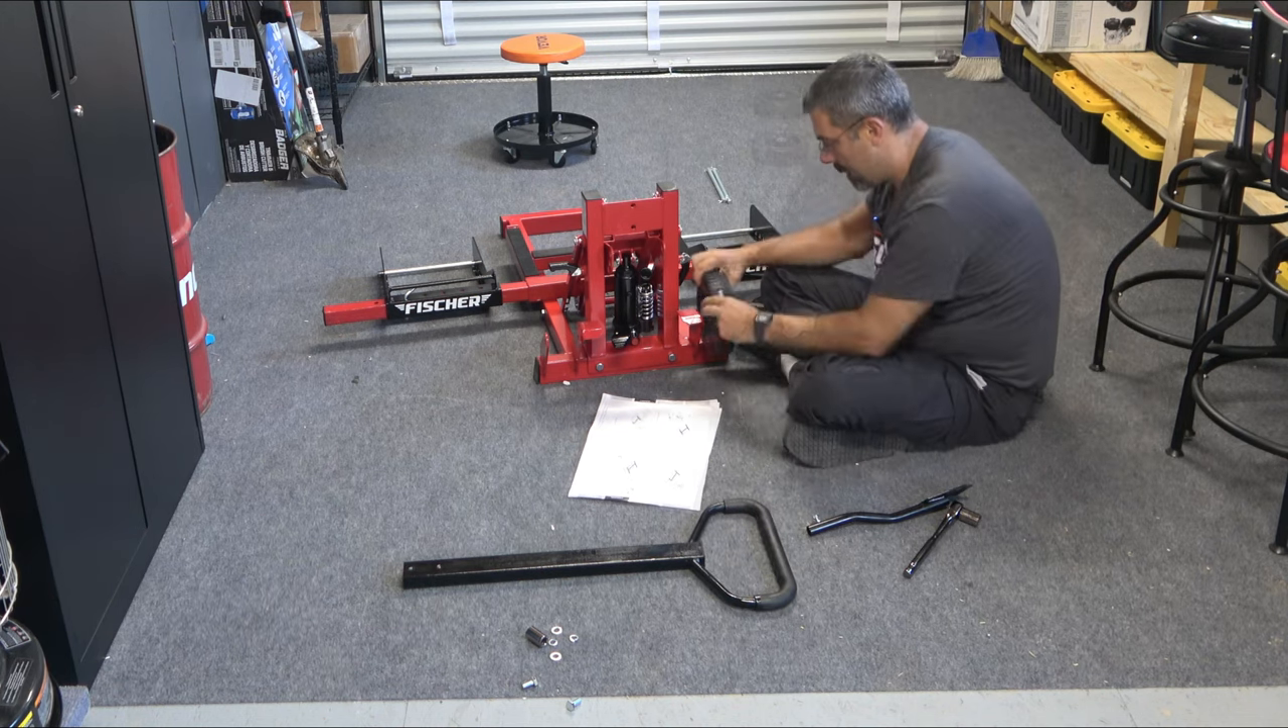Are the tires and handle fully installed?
No.